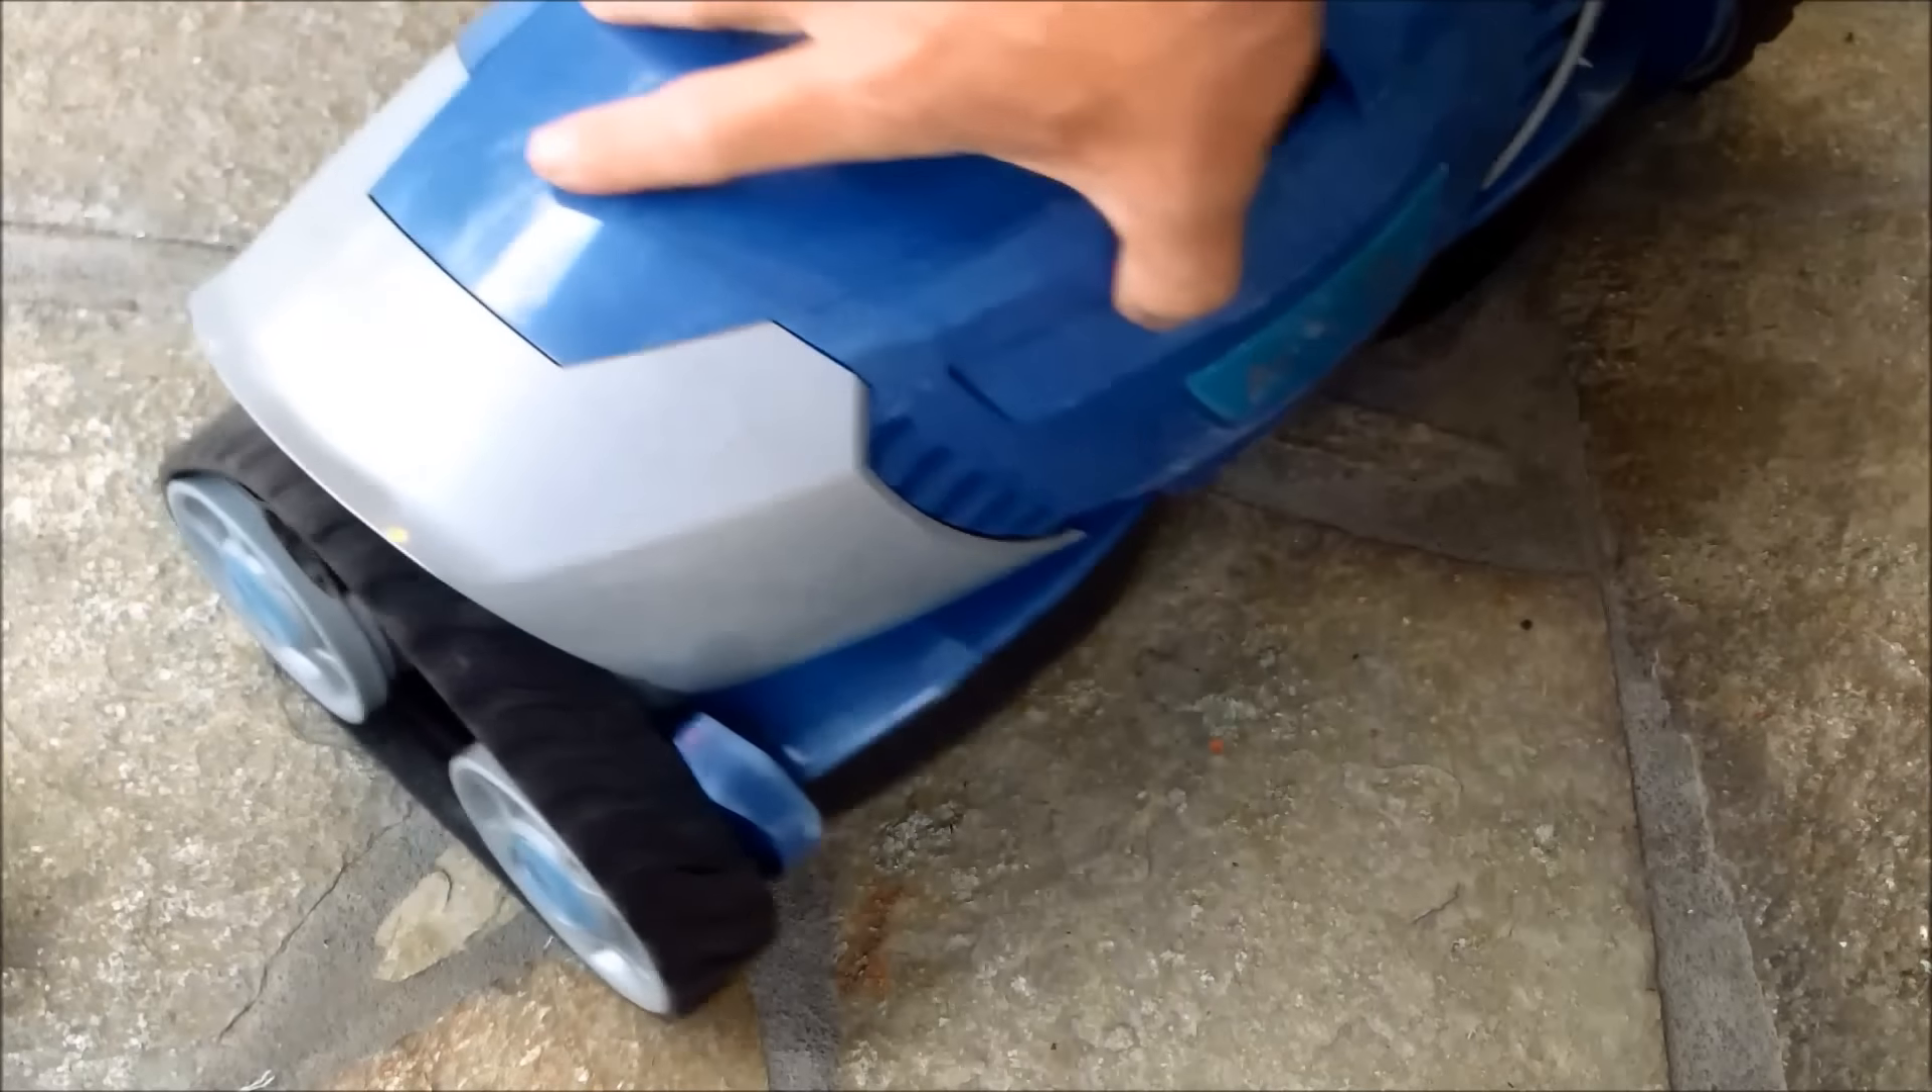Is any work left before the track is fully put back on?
No.